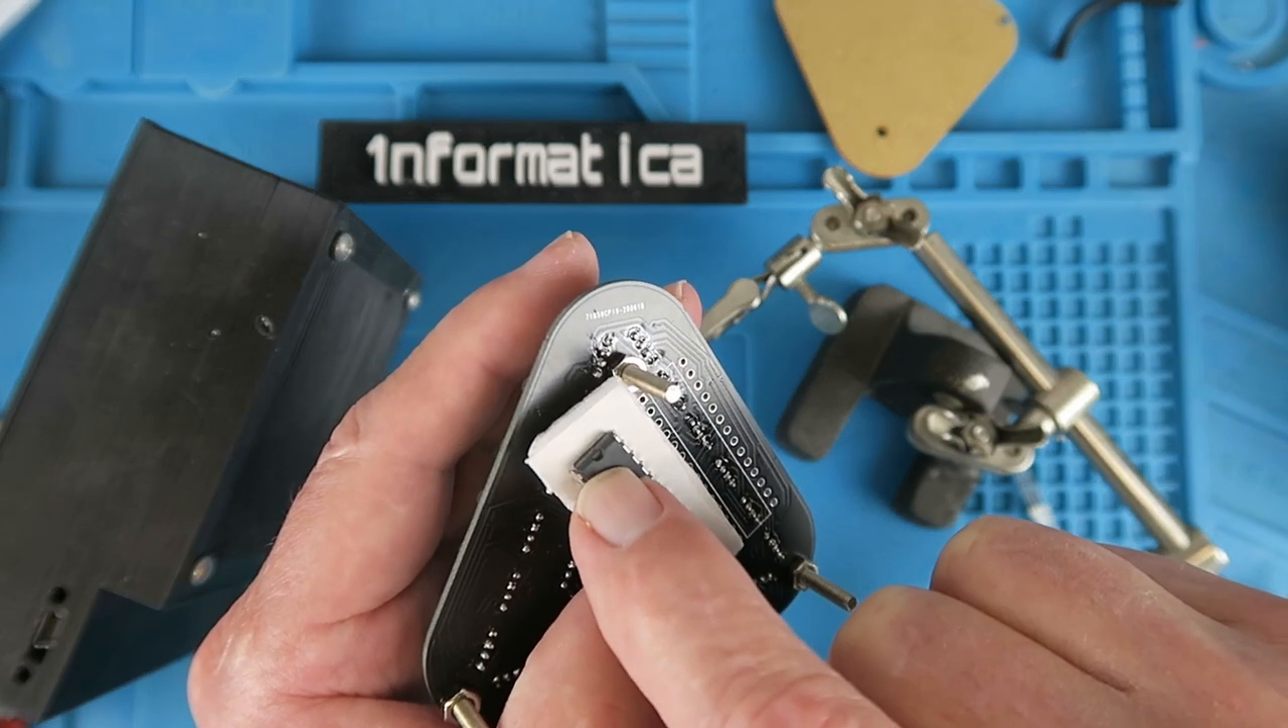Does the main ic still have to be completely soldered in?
Yes.